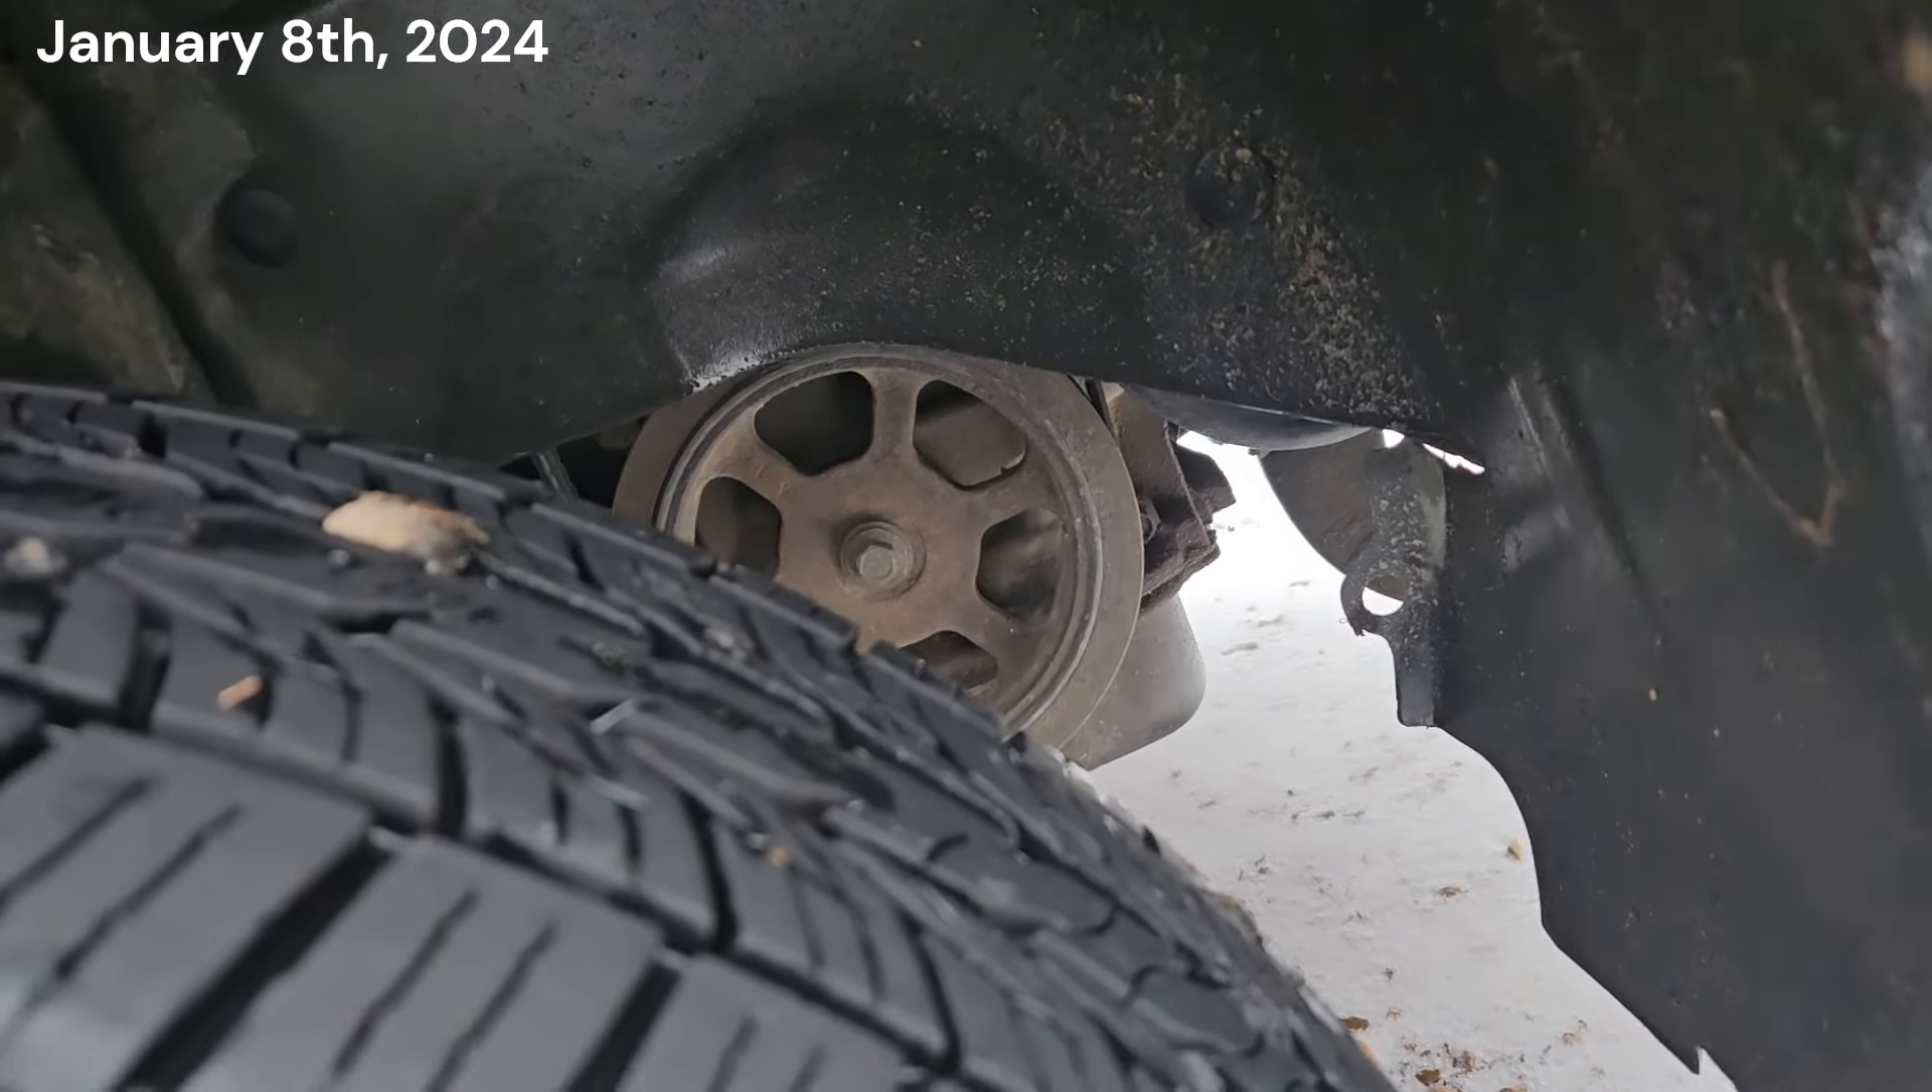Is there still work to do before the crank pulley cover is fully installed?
Yes.